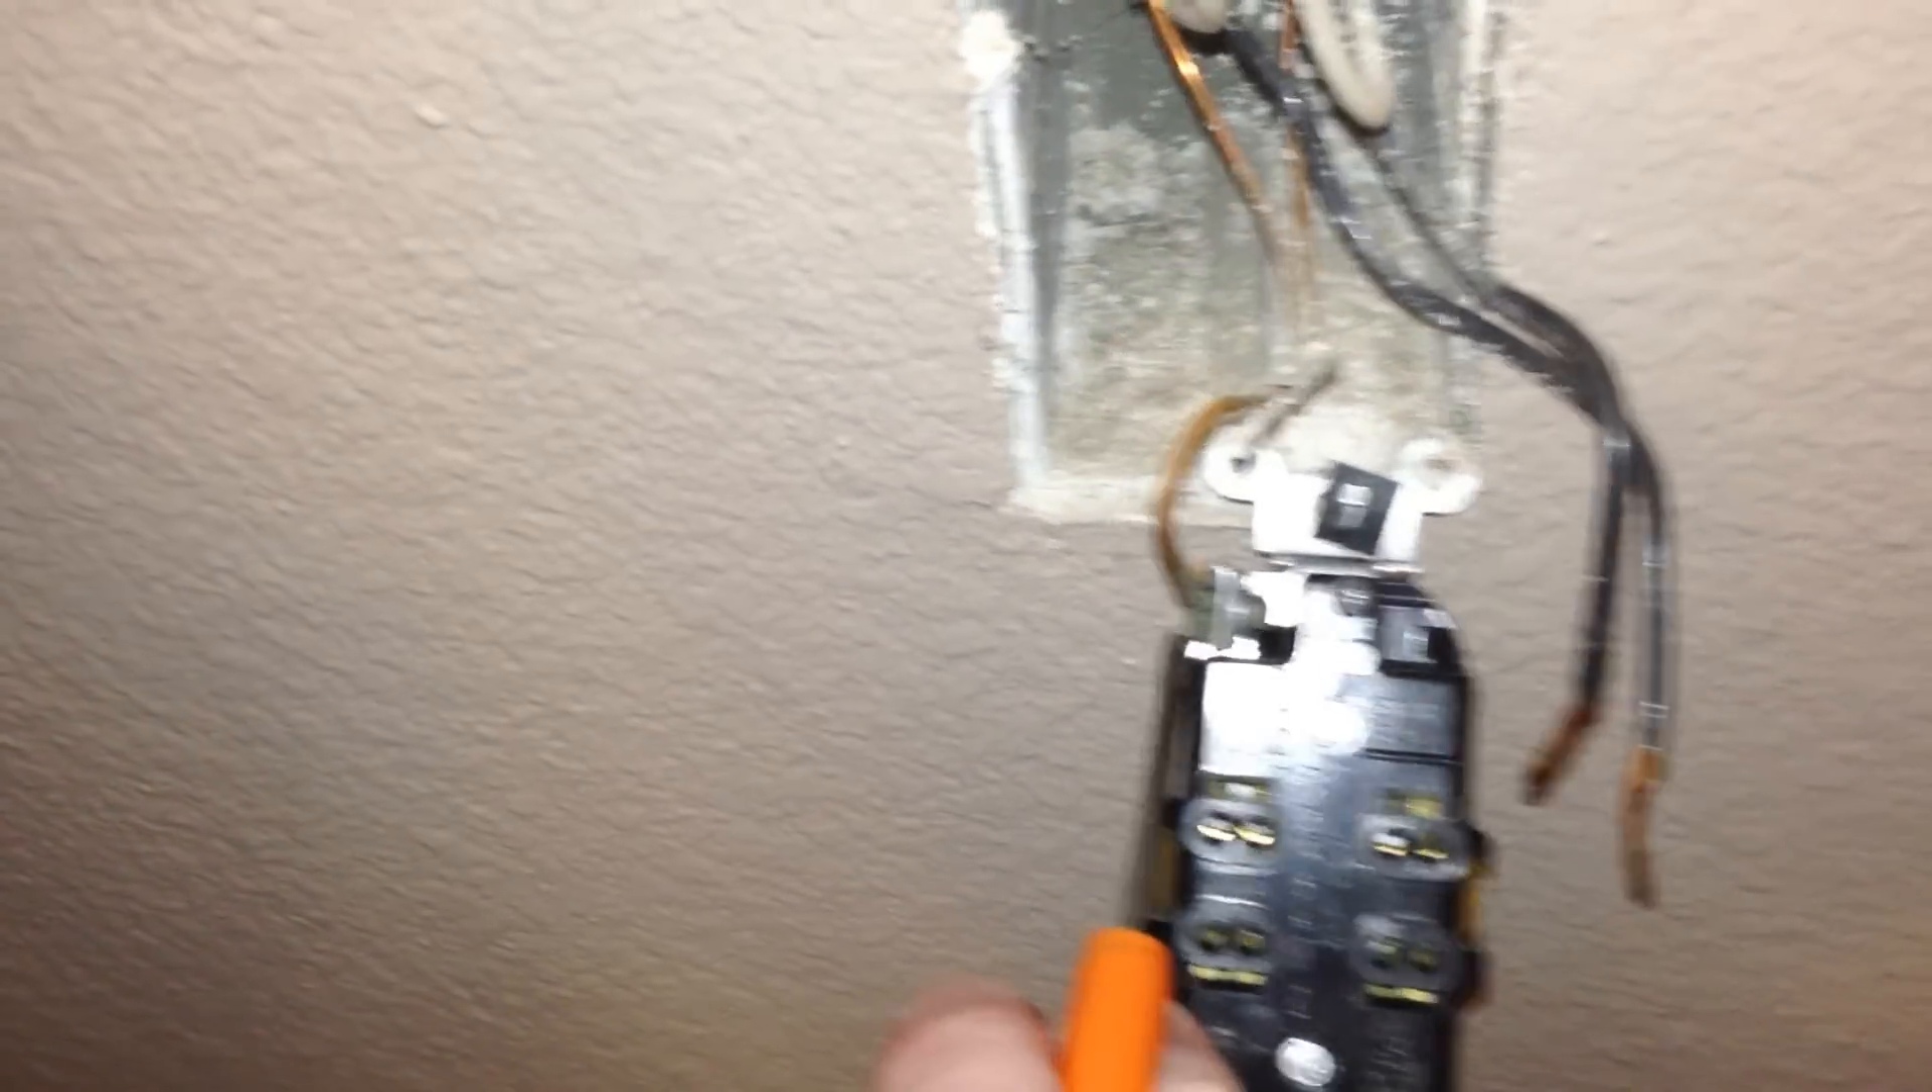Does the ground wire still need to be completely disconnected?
Yes.